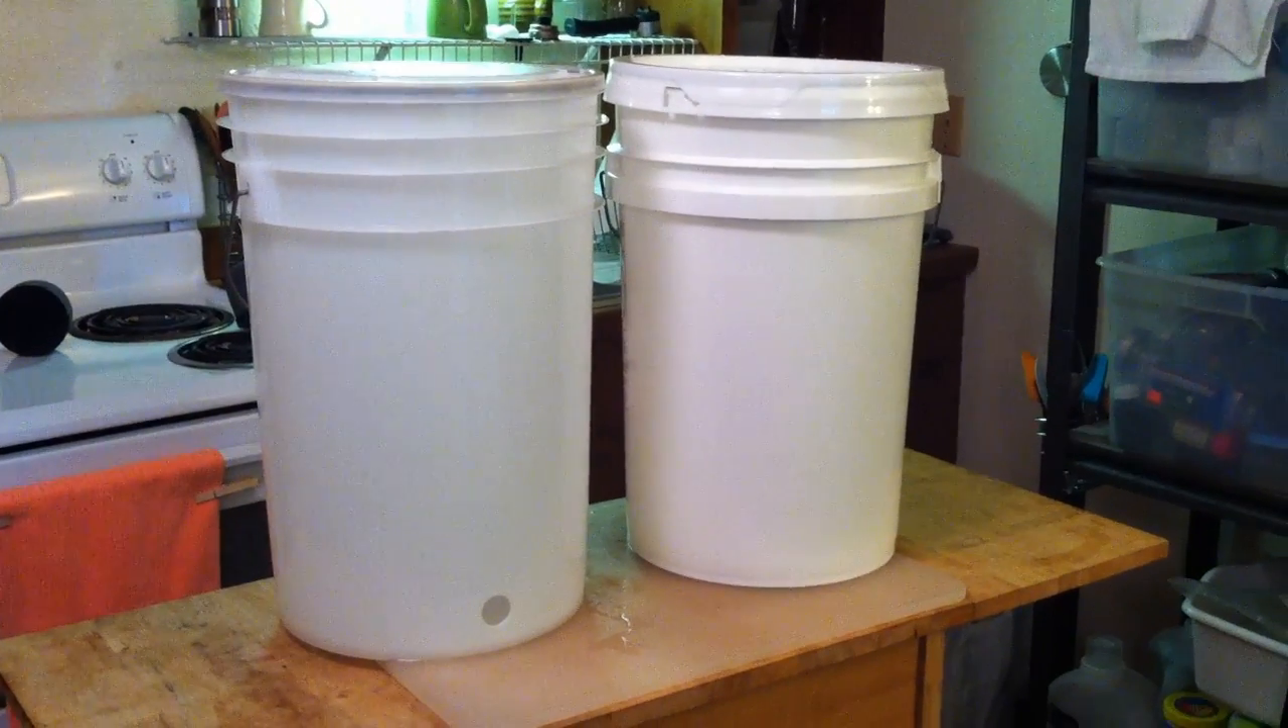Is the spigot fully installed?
No.